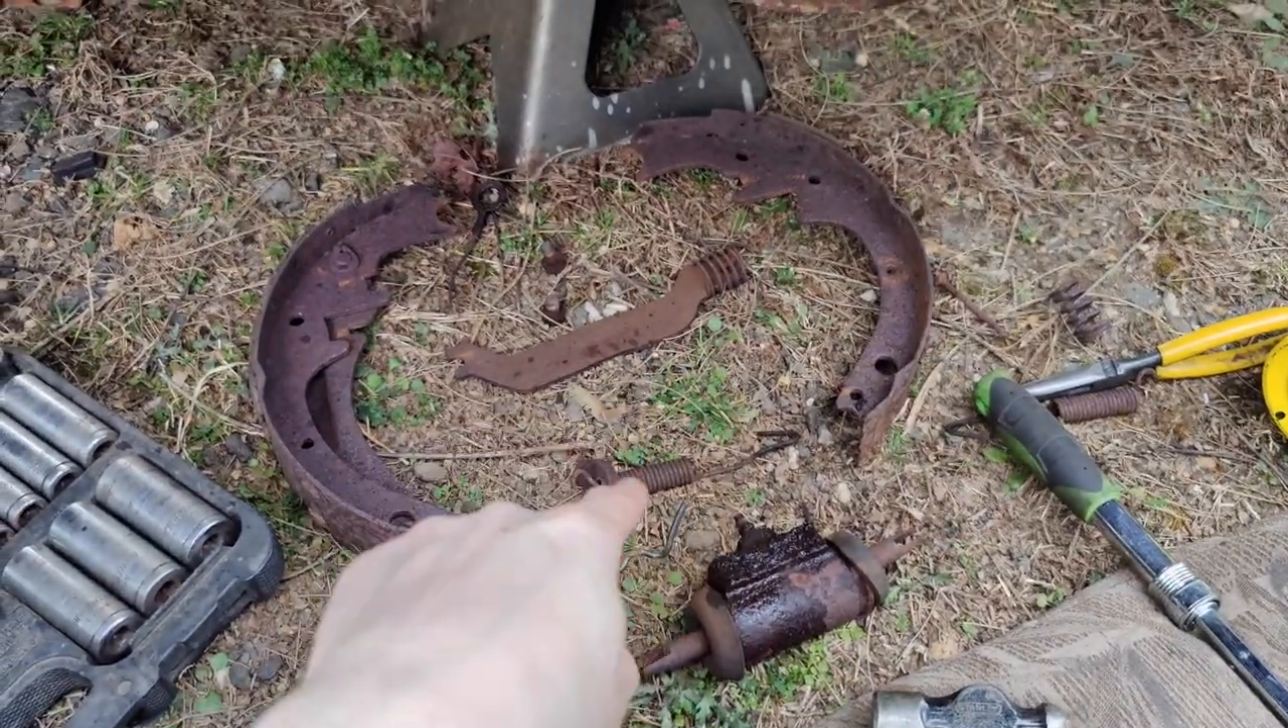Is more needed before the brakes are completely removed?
No.